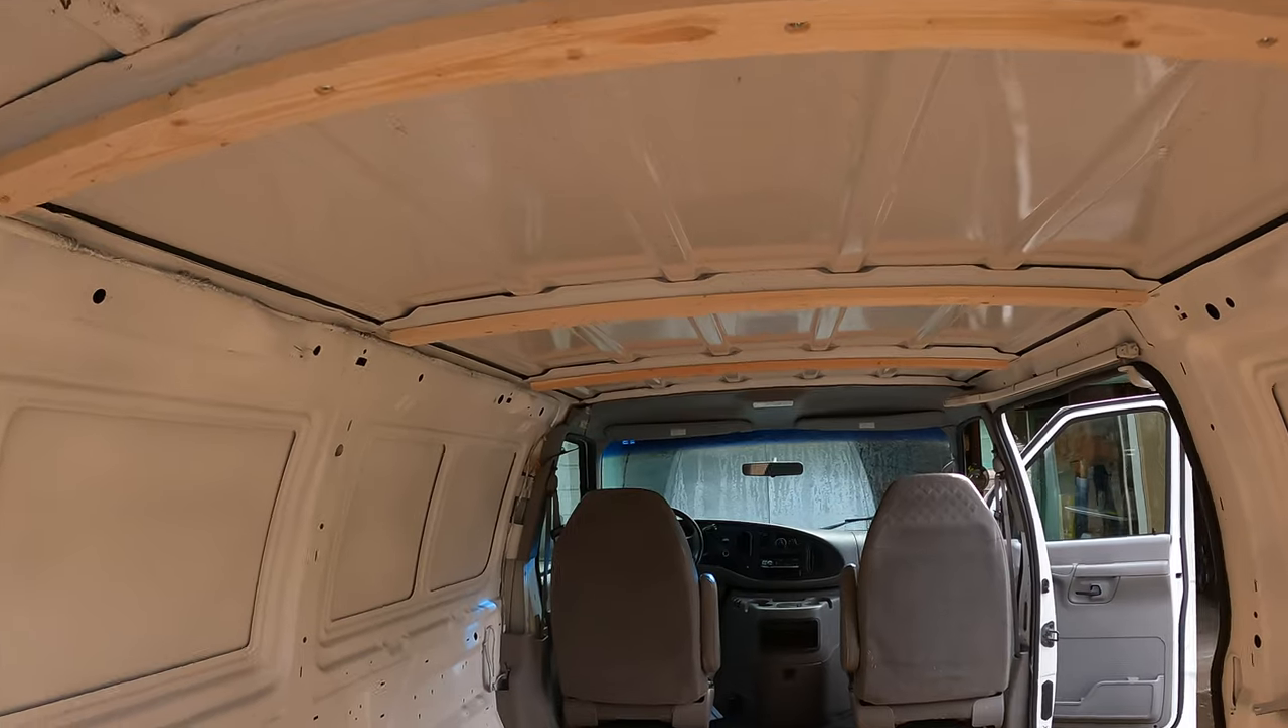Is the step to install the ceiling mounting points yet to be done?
No.